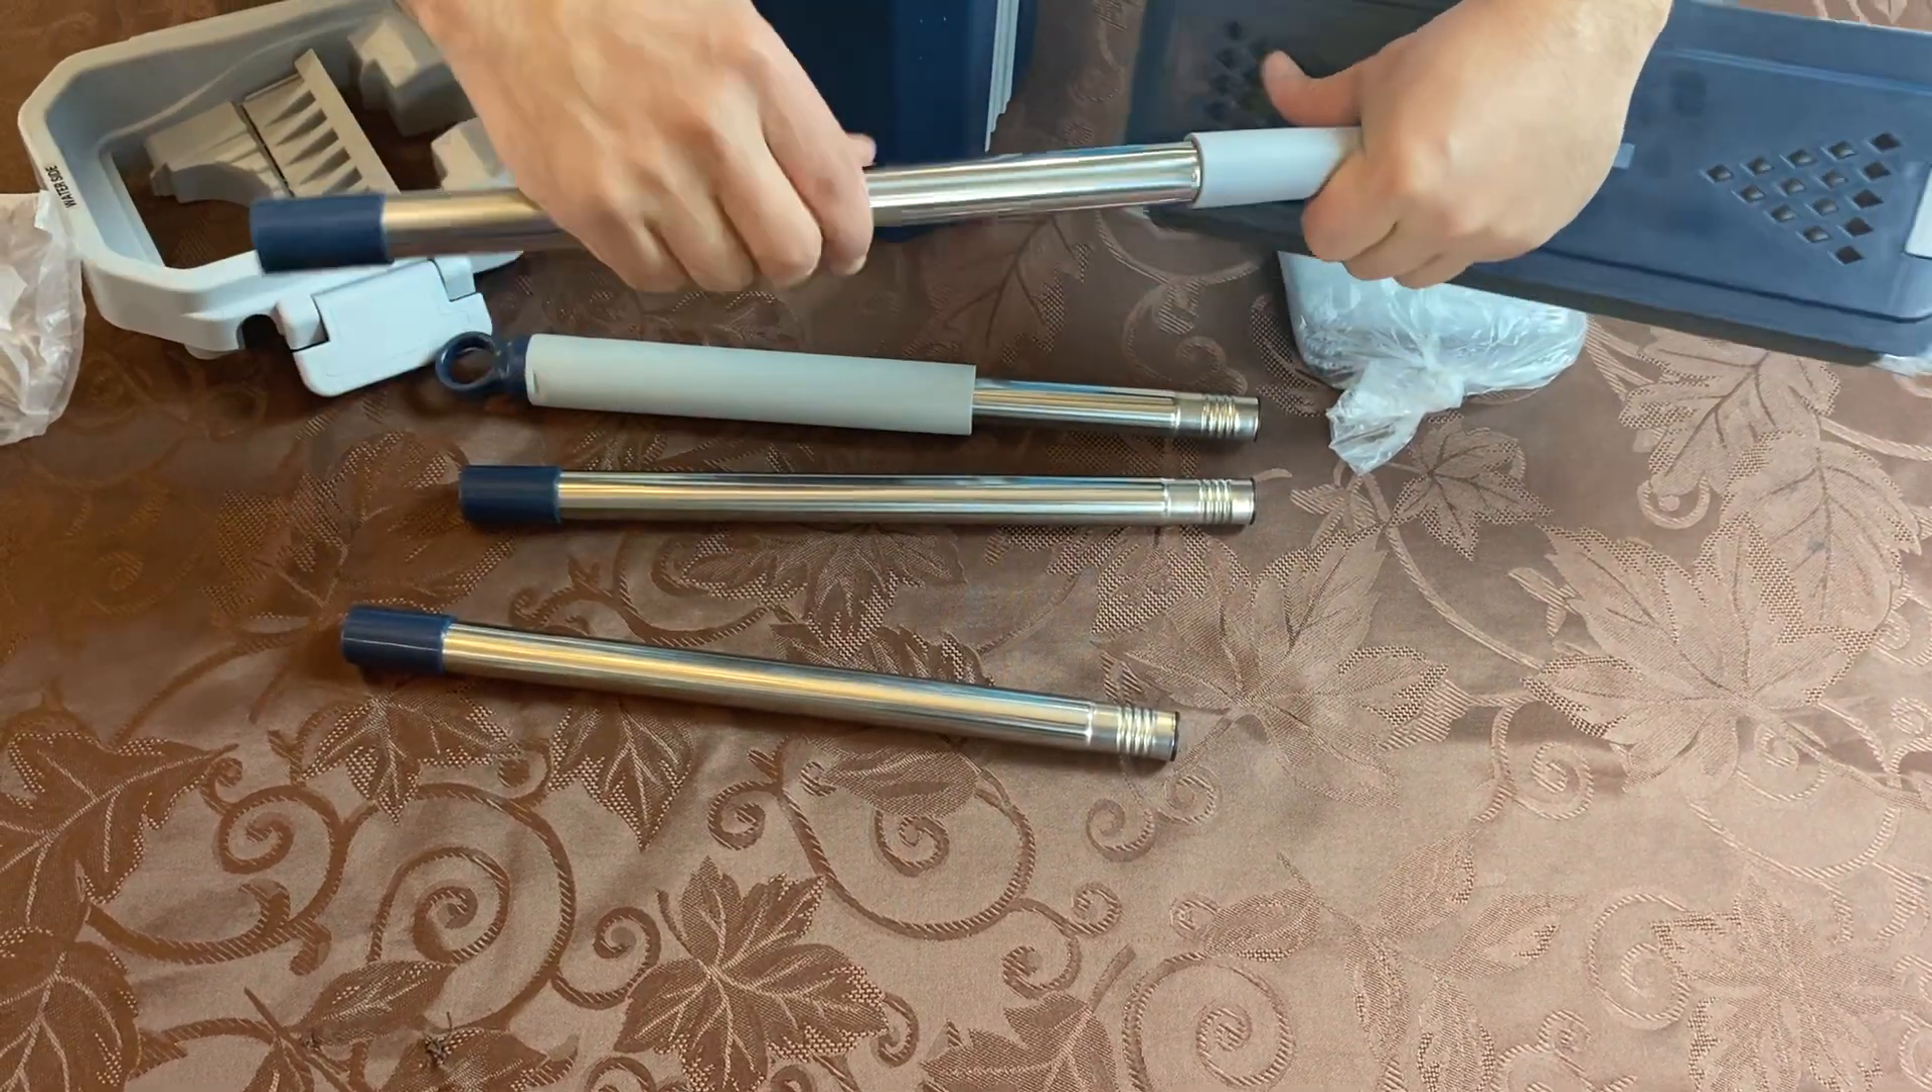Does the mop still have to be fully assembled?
Yes.